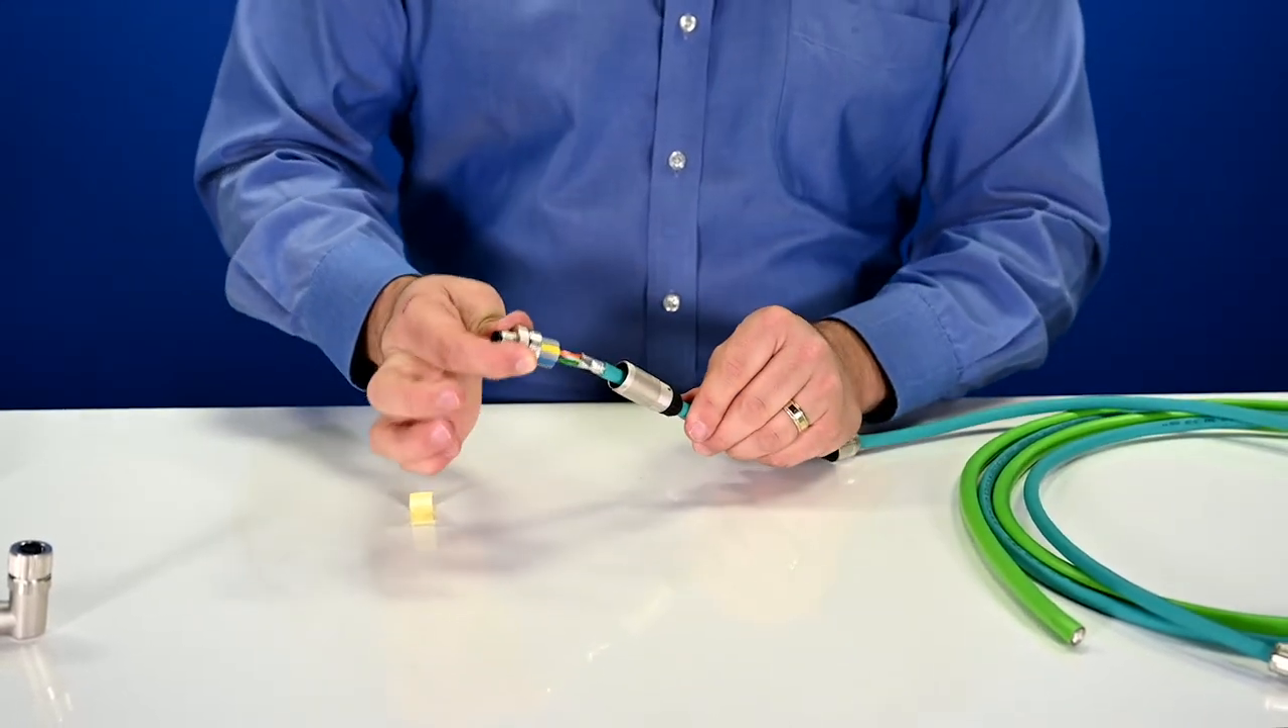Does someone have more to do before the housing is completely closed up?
Yes.